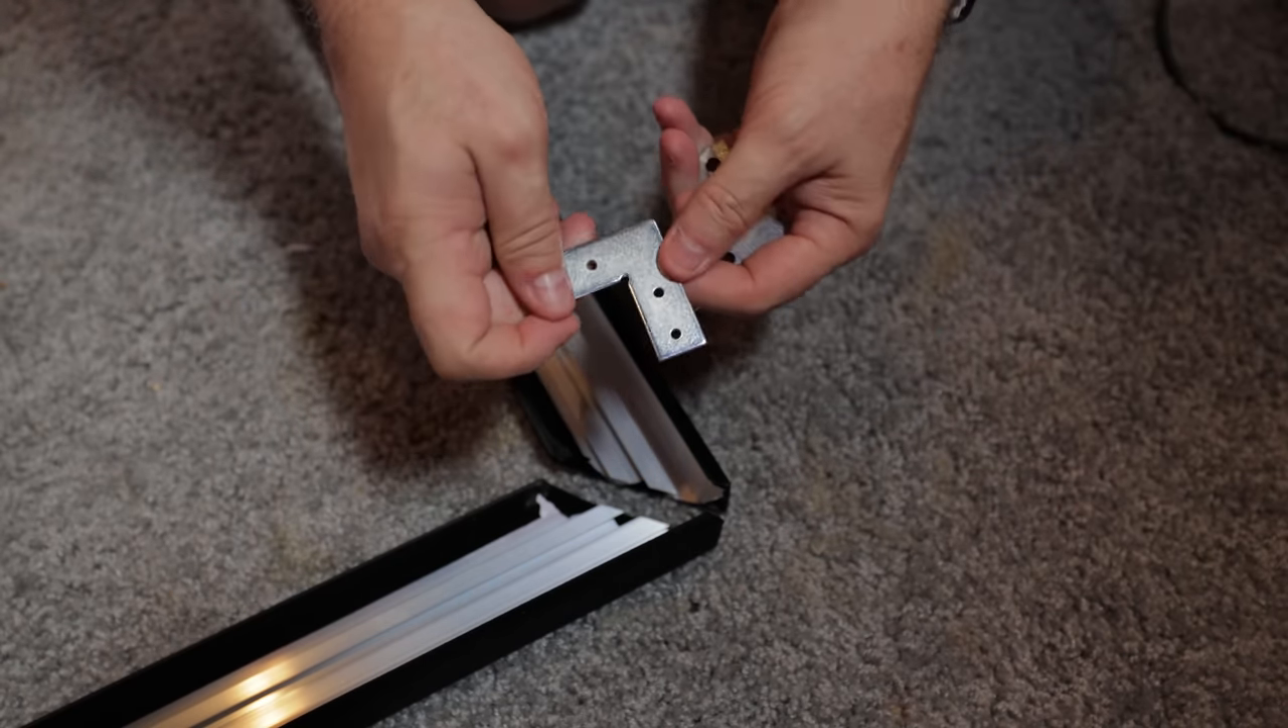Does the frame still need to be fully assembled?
Yes.